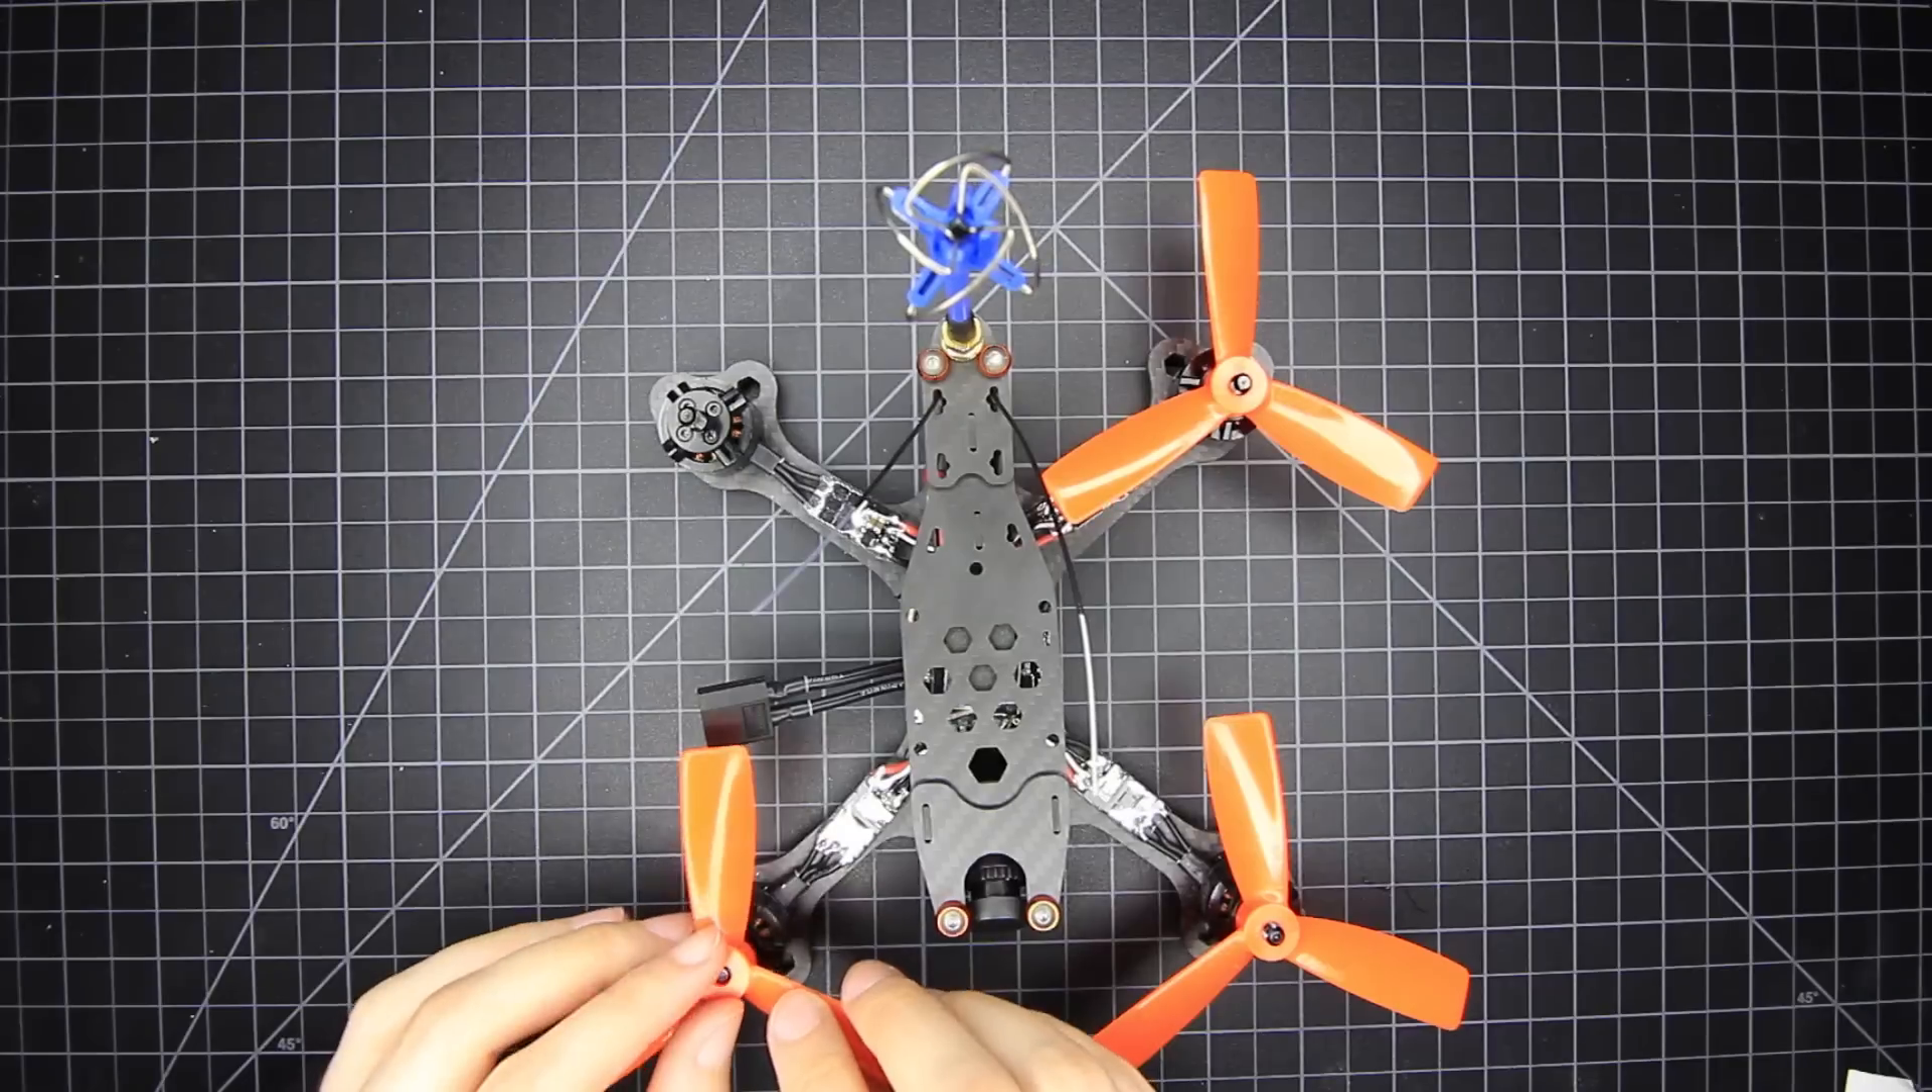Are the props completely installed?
No.